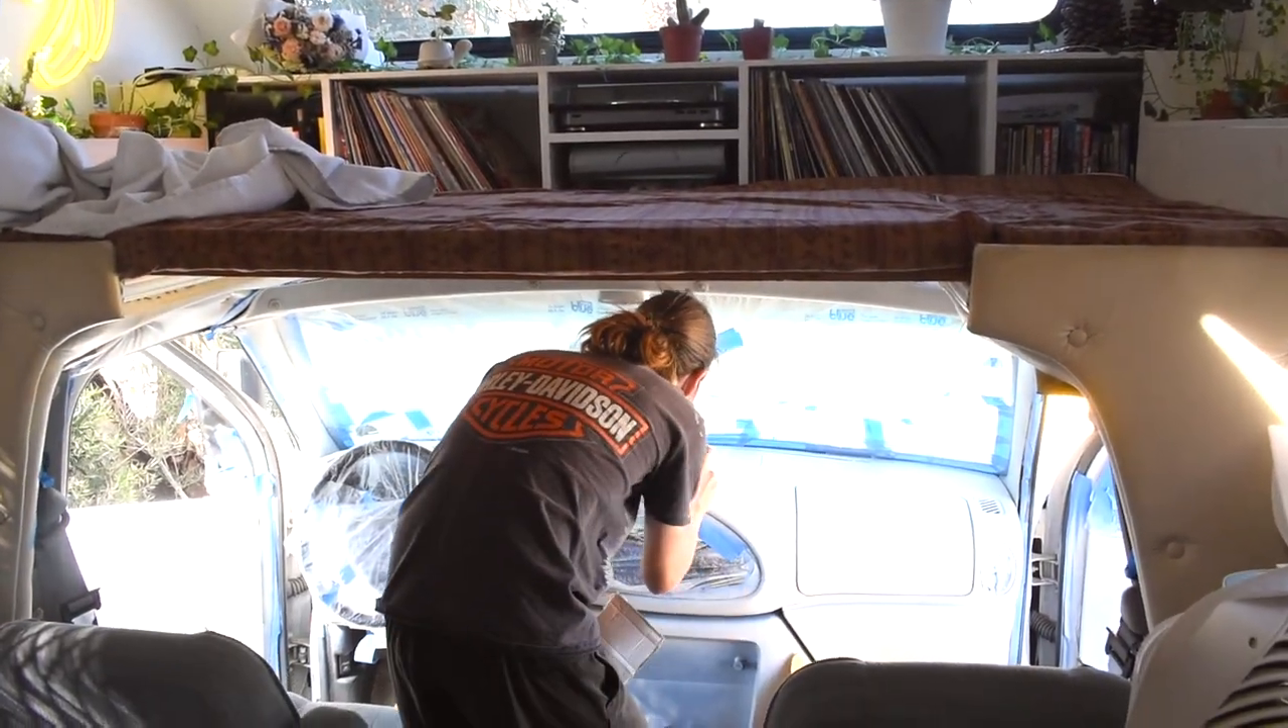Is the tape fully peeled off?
No.